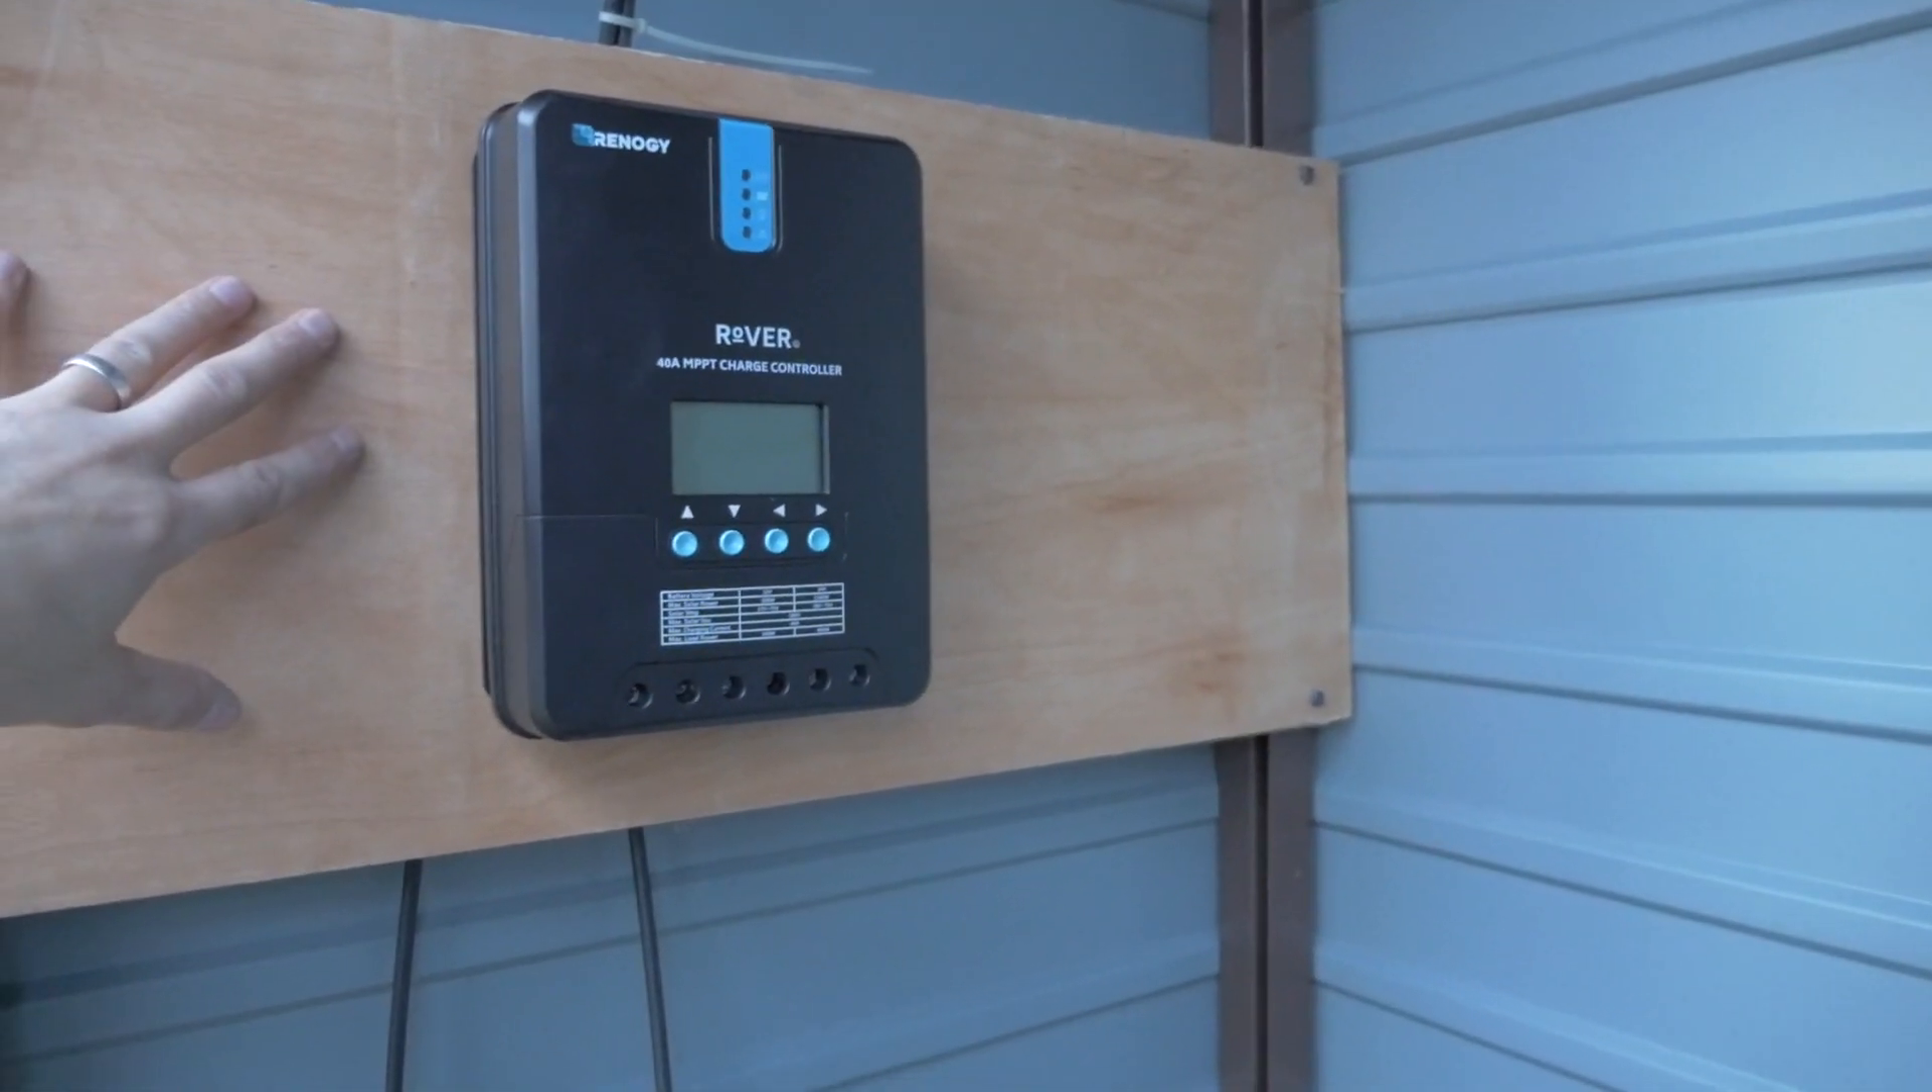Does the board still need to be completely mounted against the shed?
No.